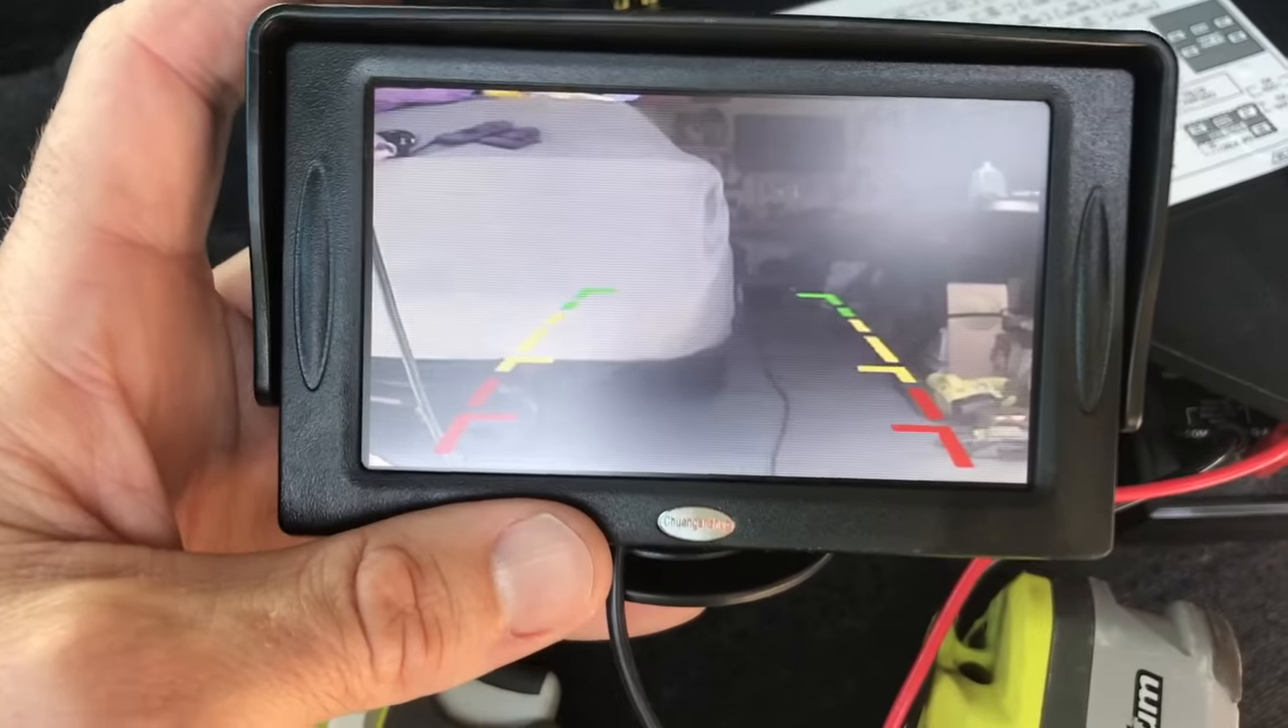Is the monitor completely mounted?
No.